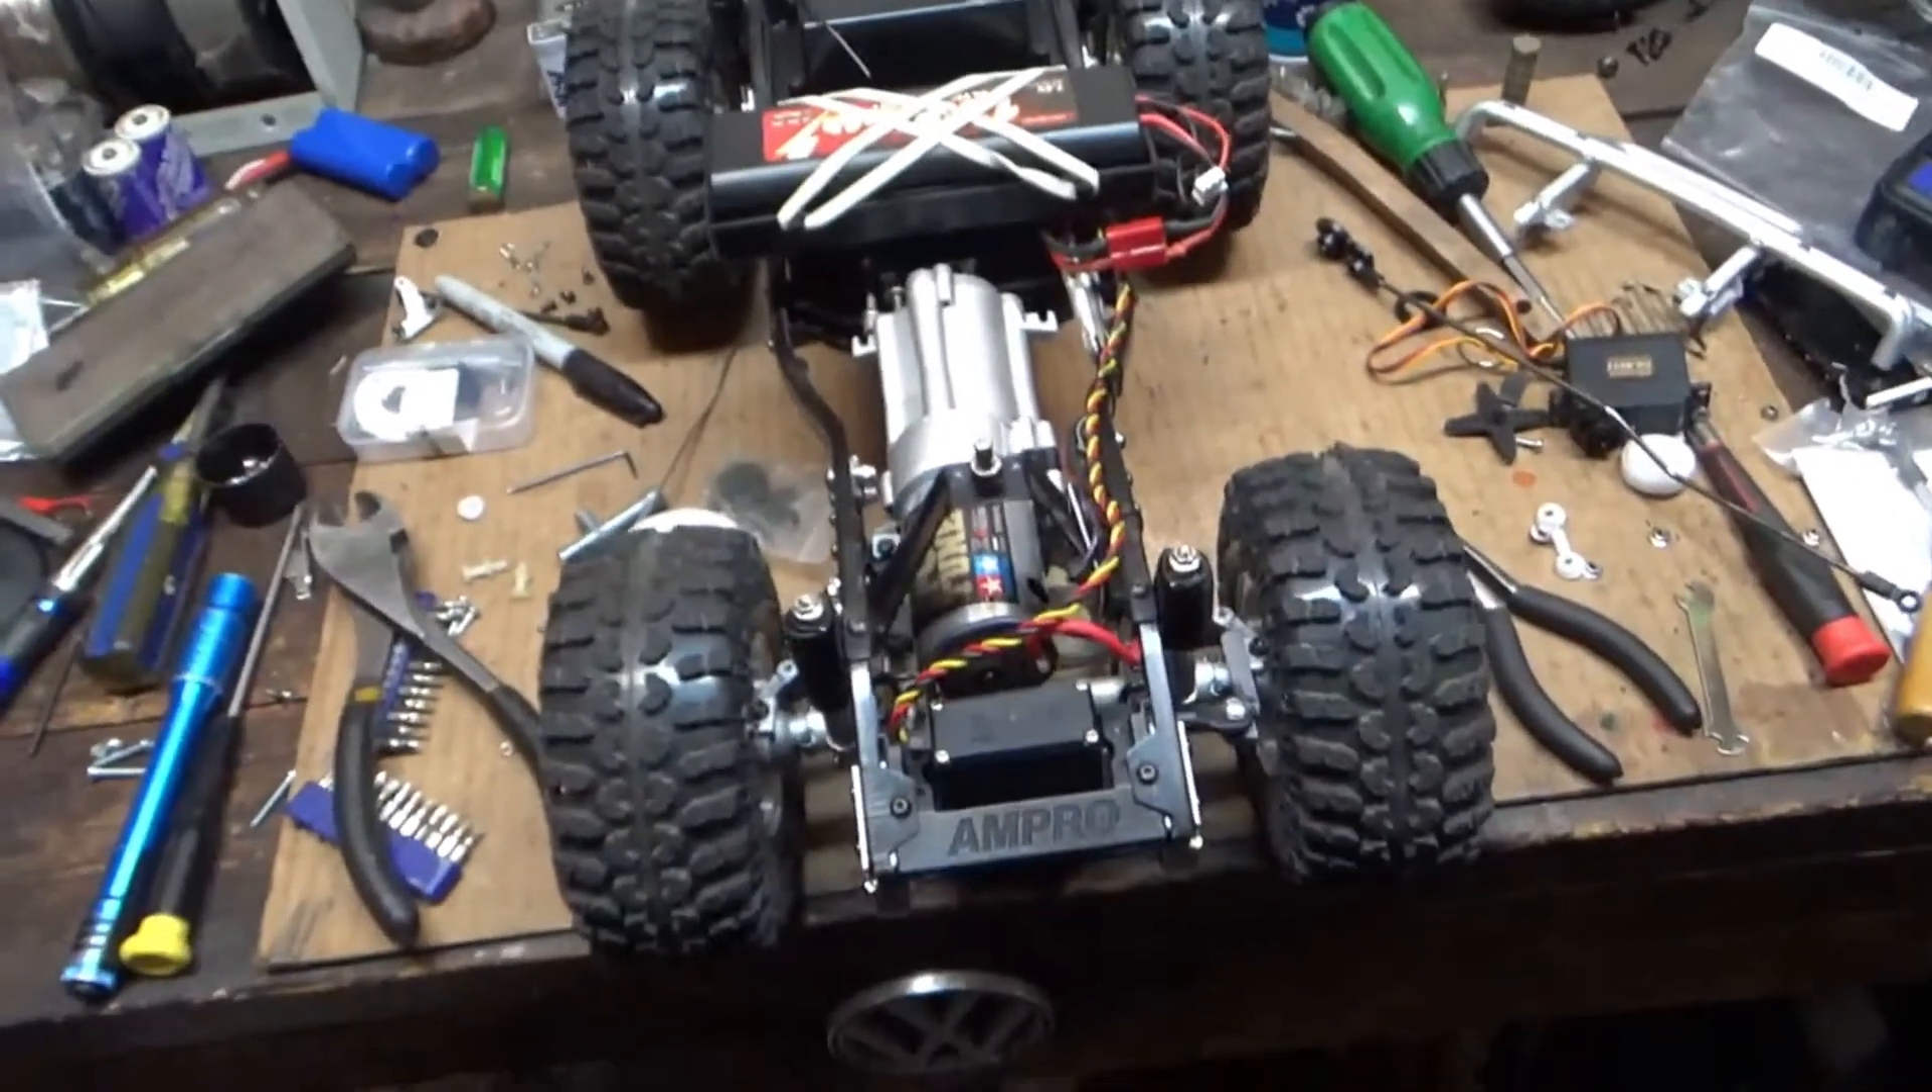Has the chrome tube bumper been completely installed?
No.